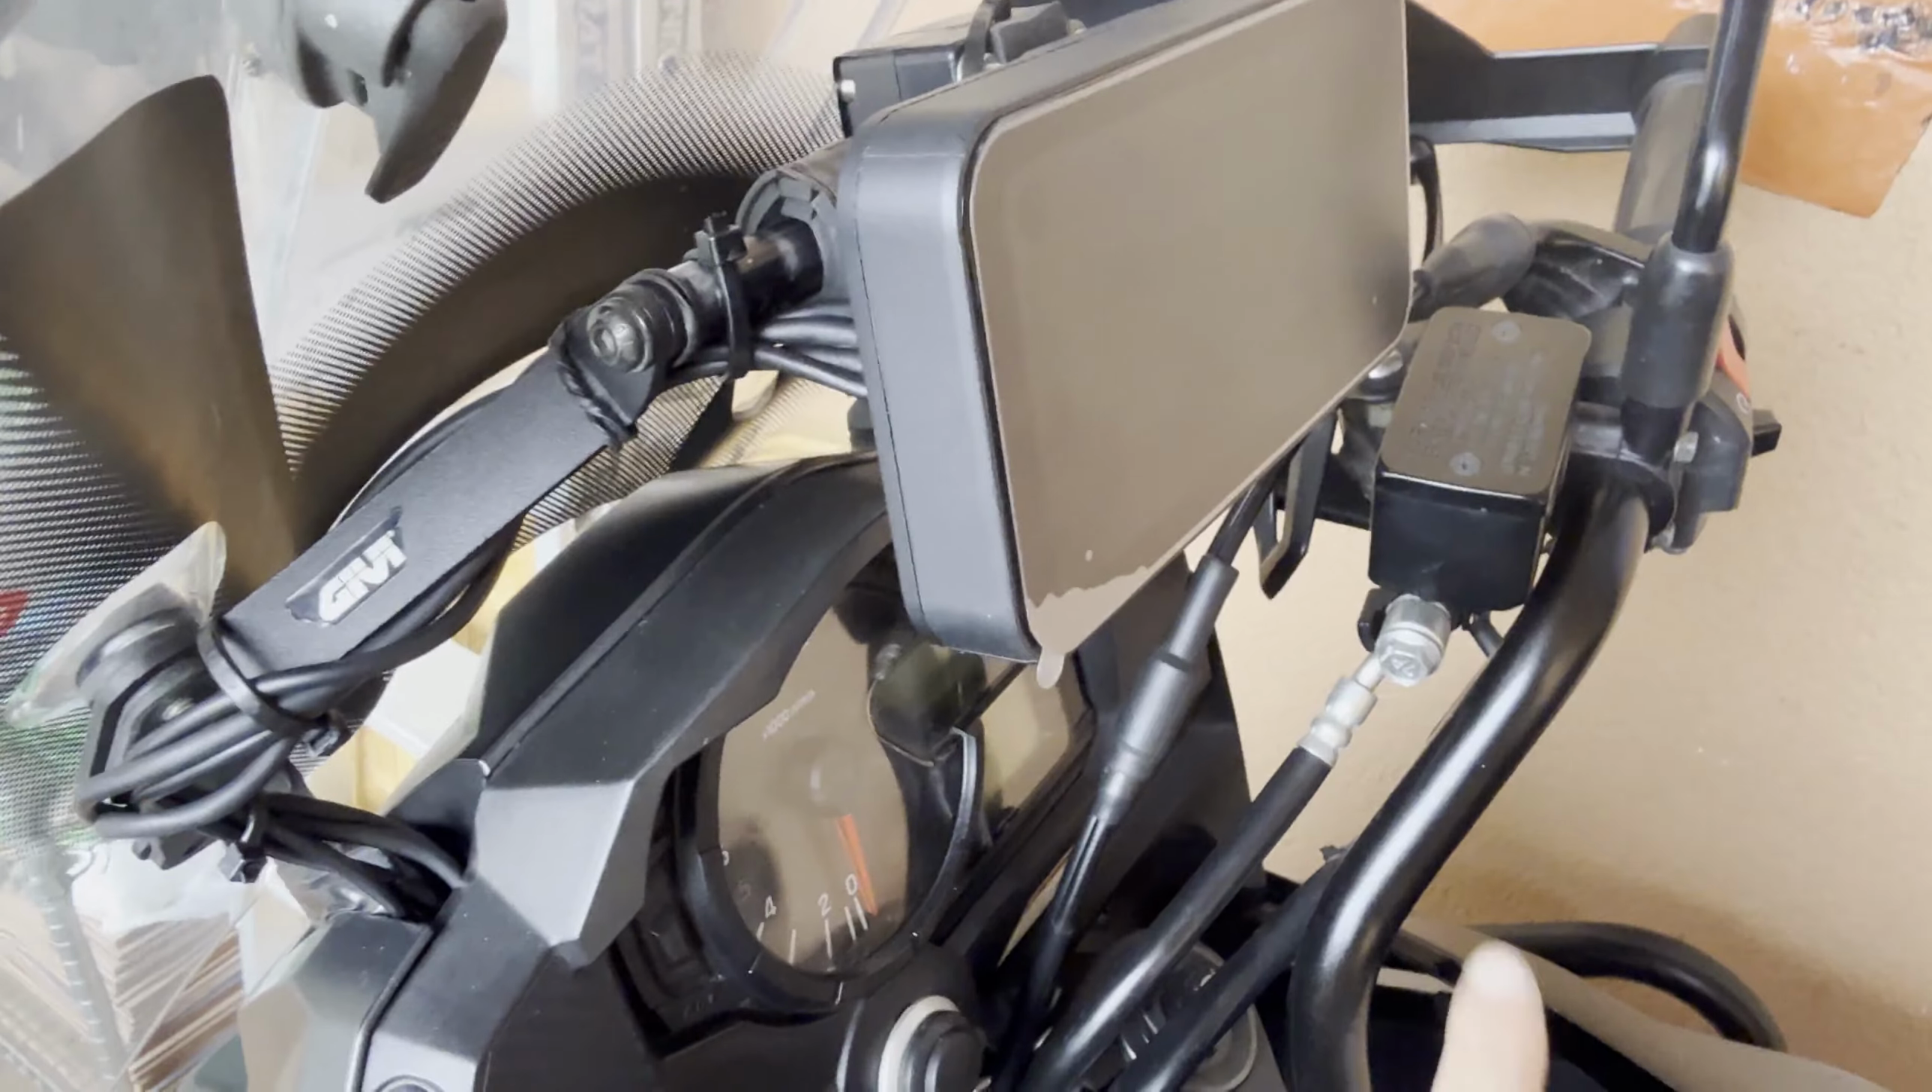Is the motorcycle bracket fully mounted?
Yes.